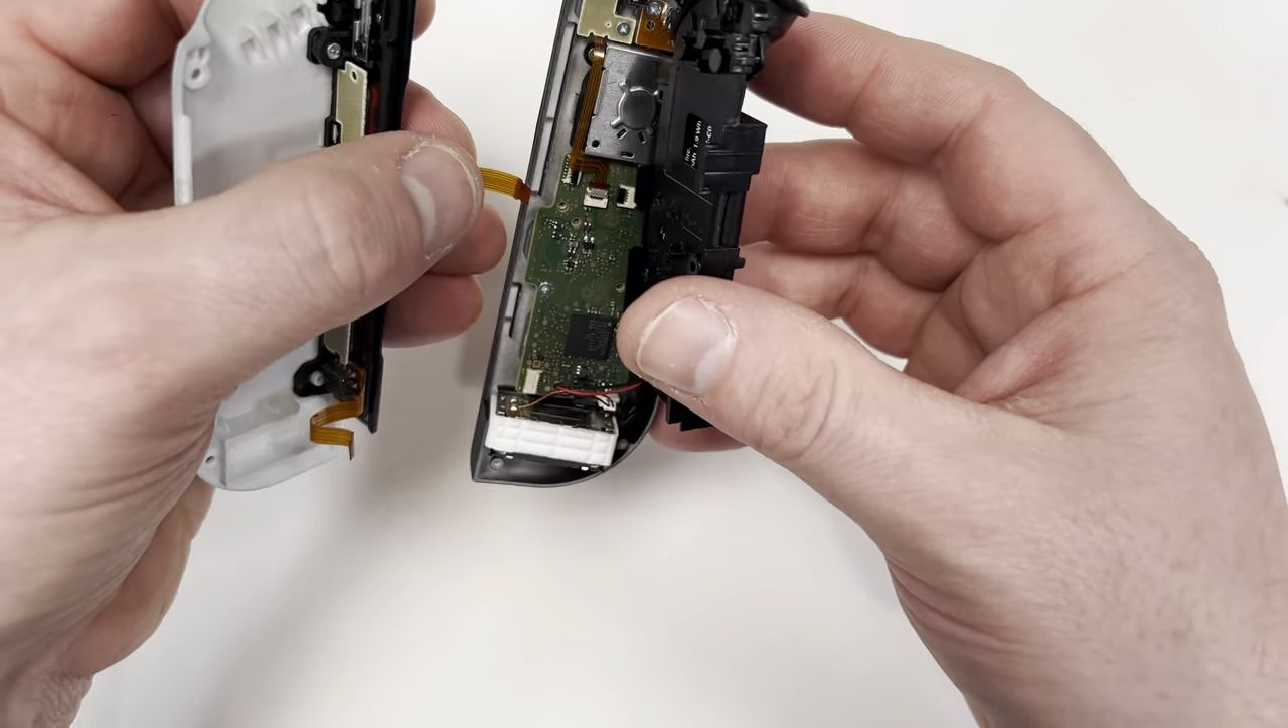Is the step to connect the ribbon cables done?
No.